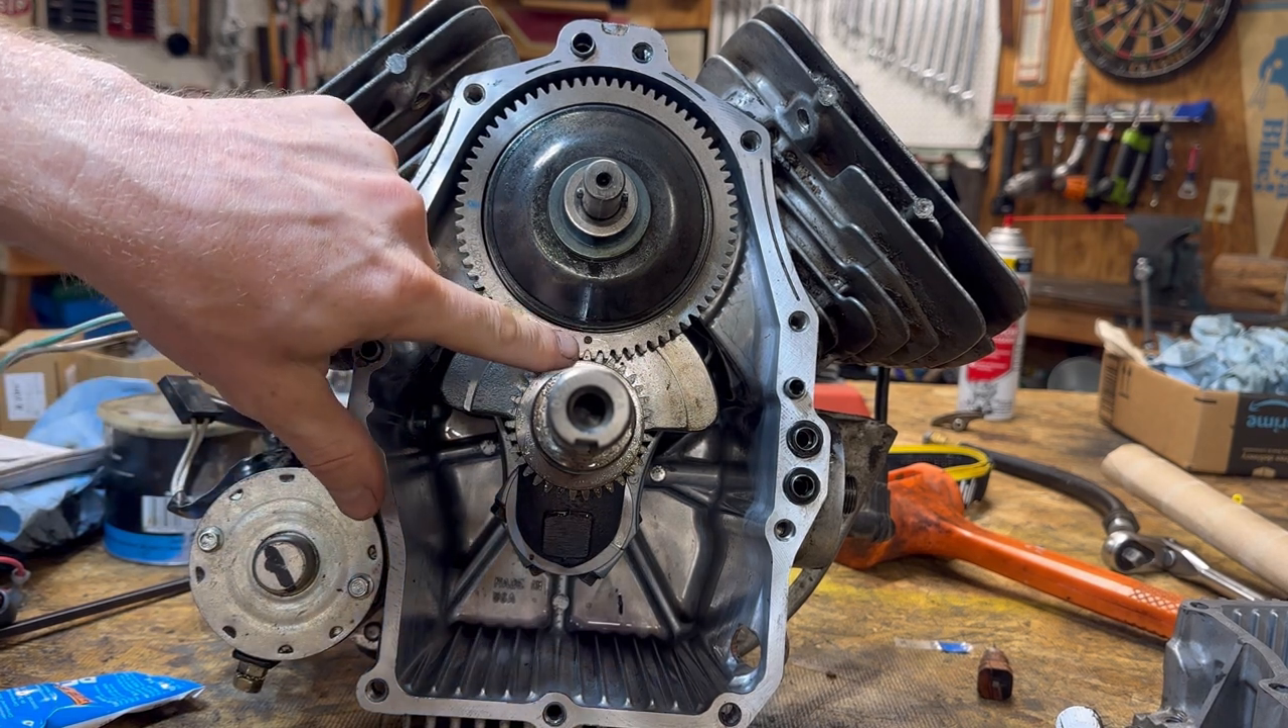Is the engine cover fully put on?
No.